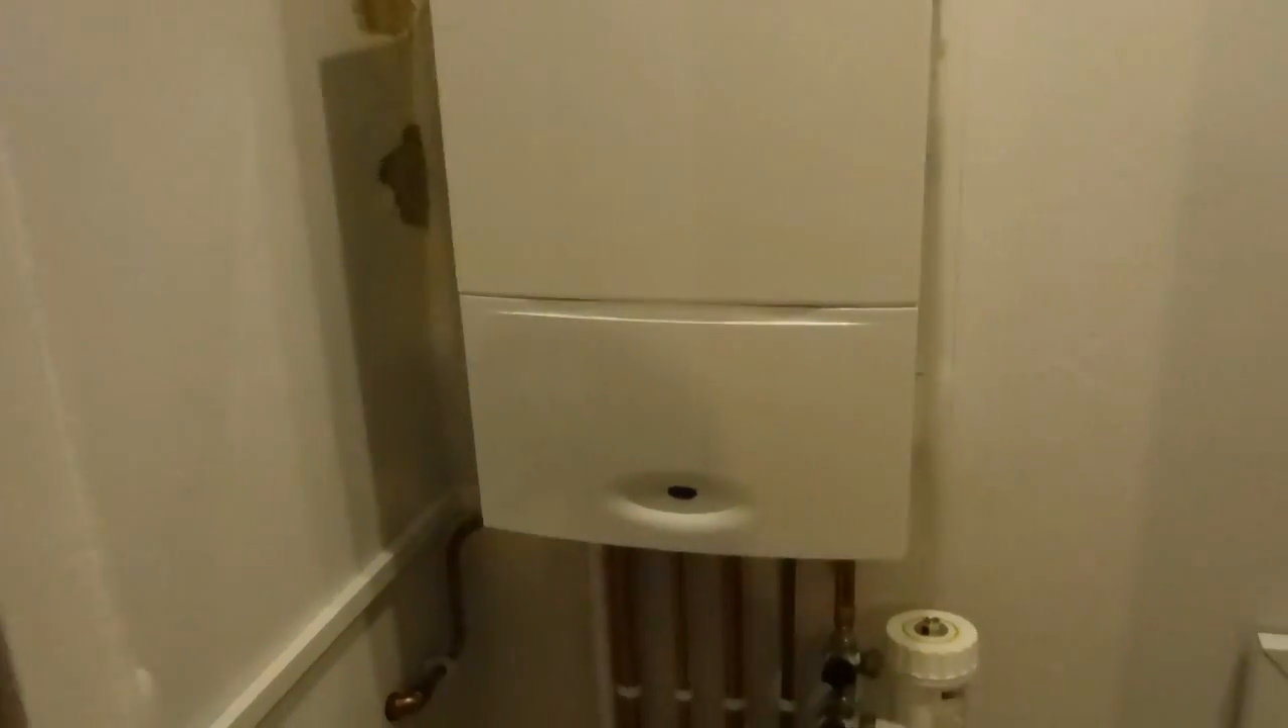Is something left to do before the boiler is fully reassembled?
No.